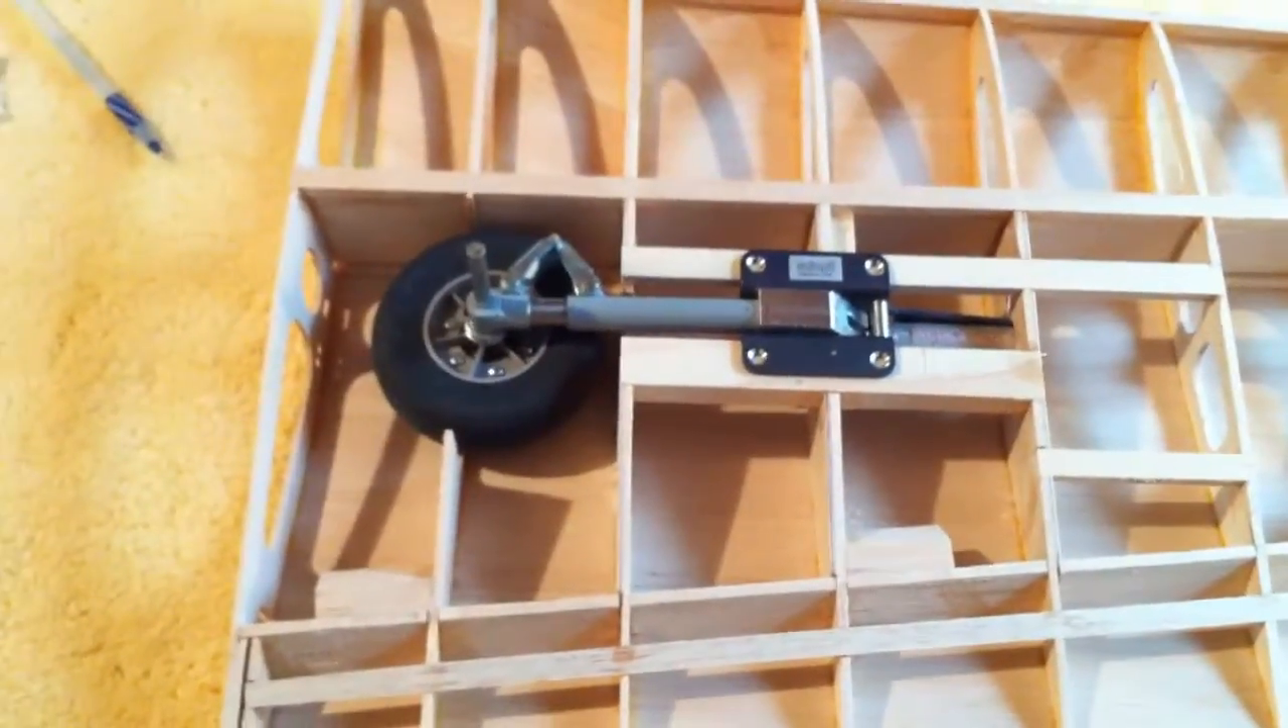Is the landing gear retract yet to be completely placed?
No.